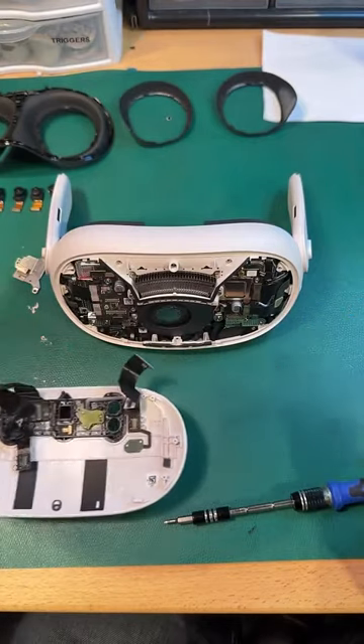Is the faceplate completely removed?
Yes.